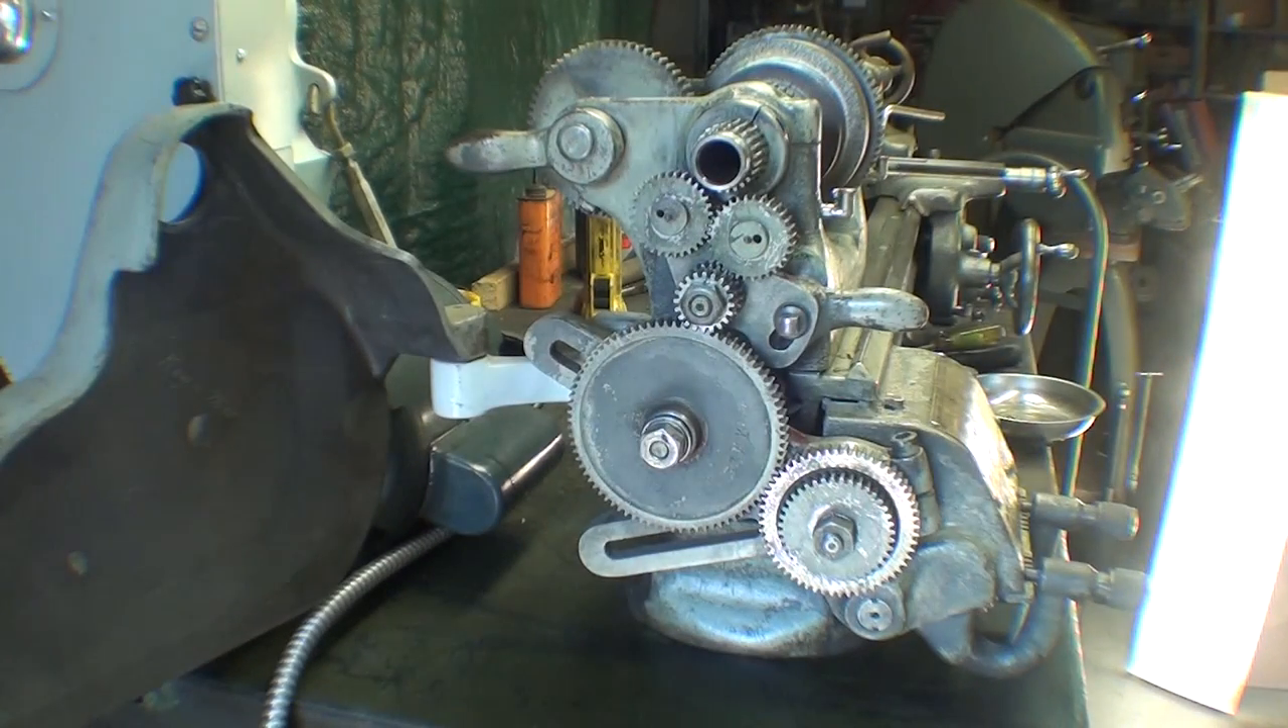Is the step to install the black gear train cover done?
No.